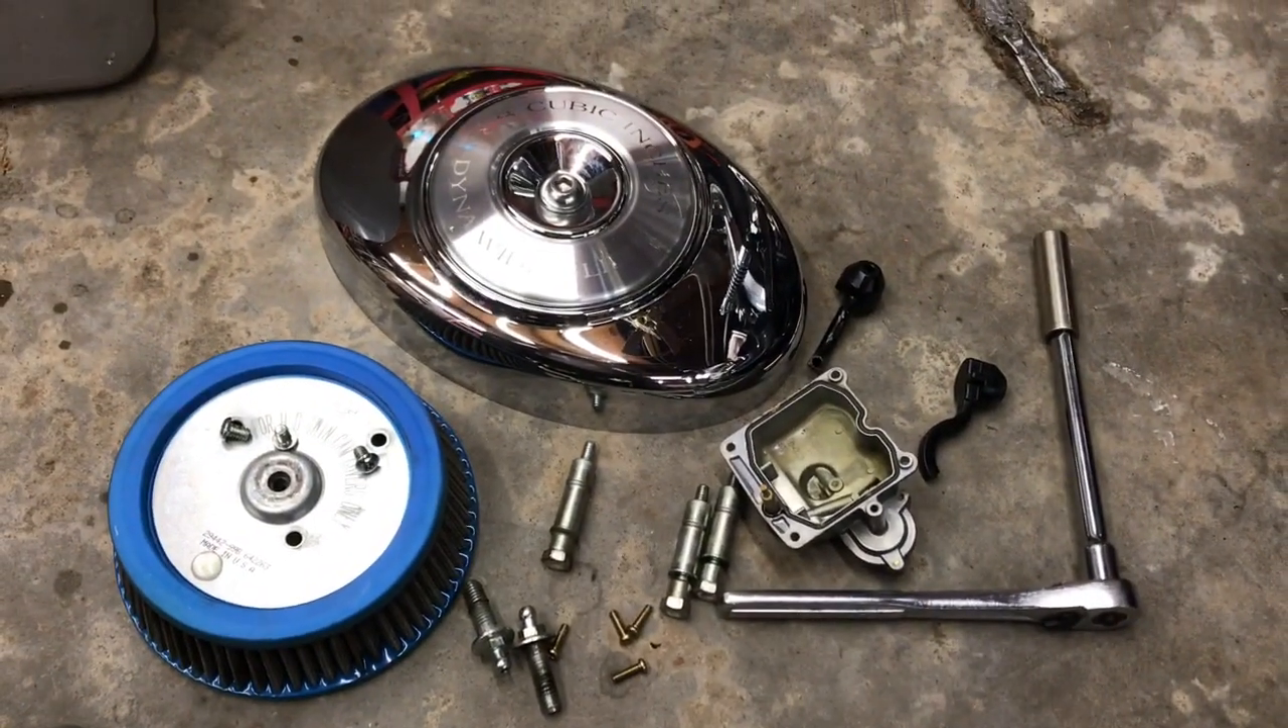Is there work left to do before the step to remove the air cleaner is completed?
No.